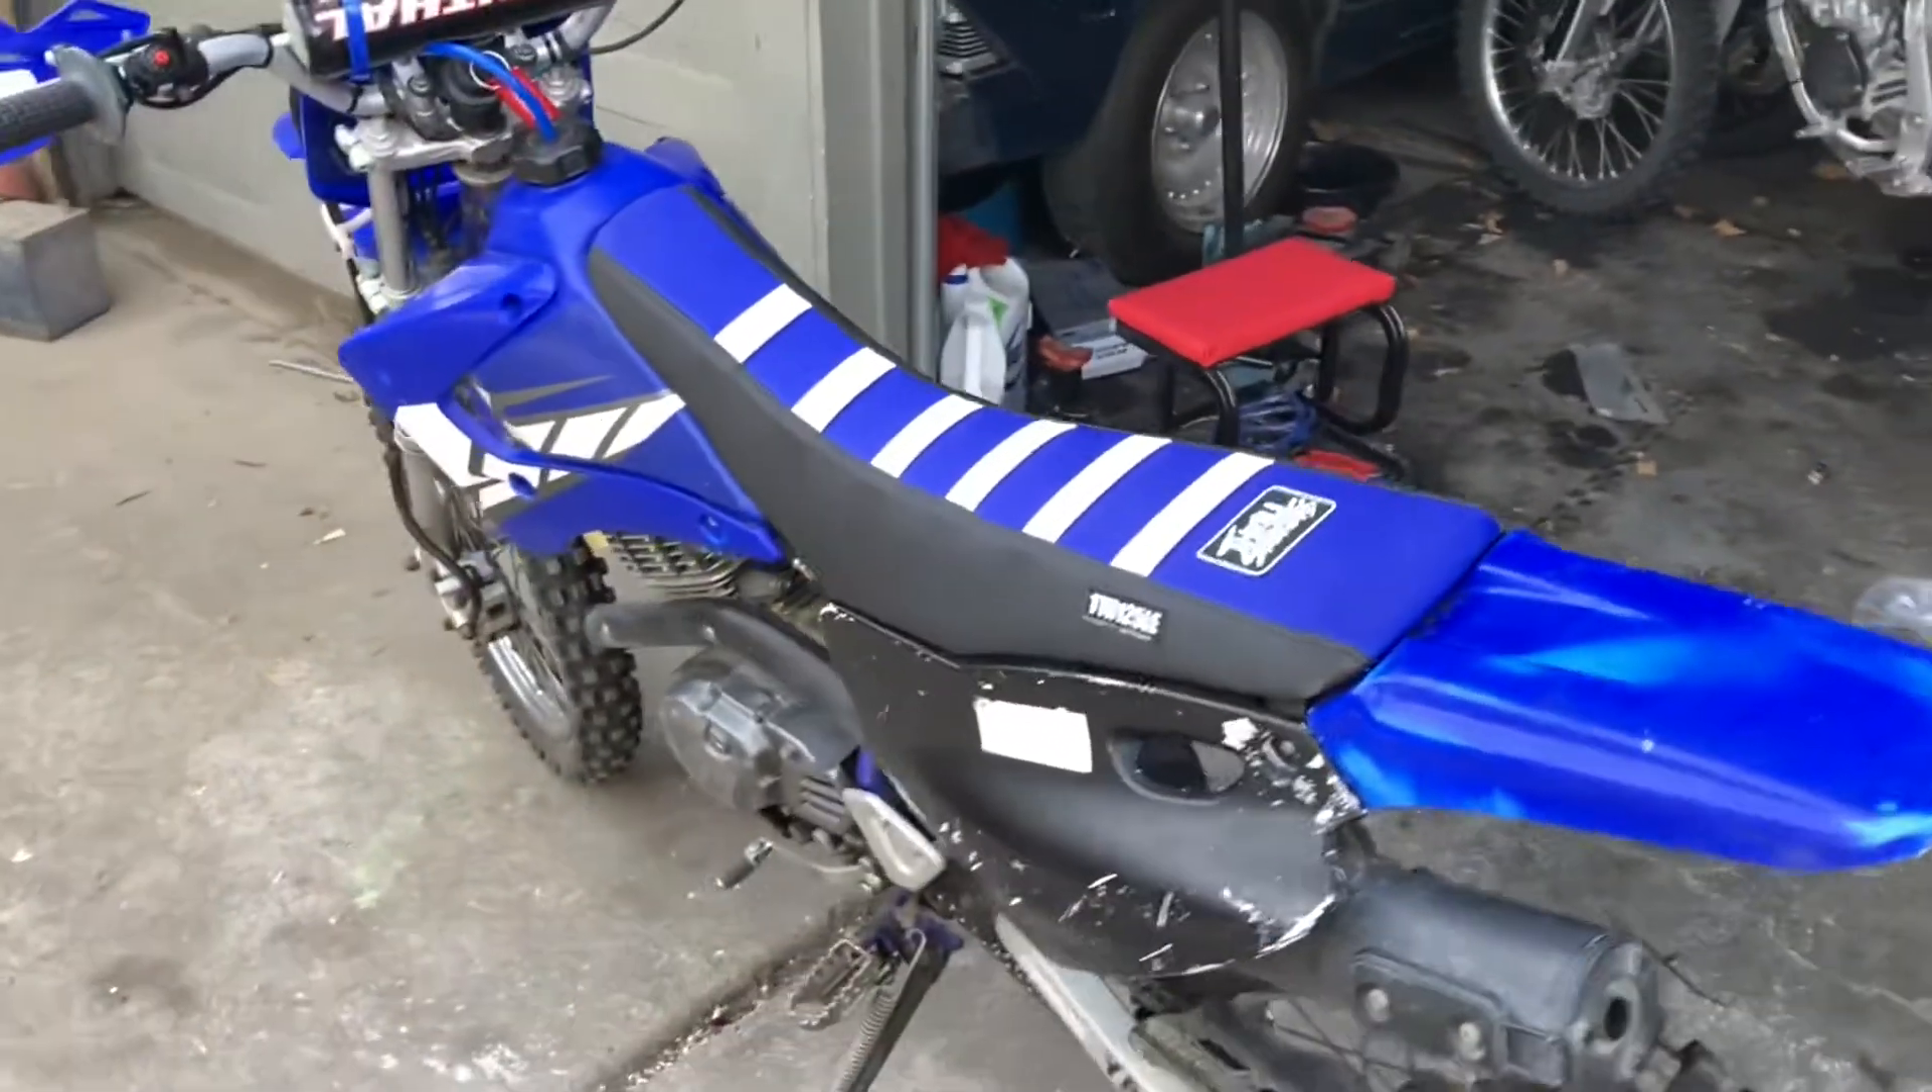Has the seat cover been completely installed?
Yes.